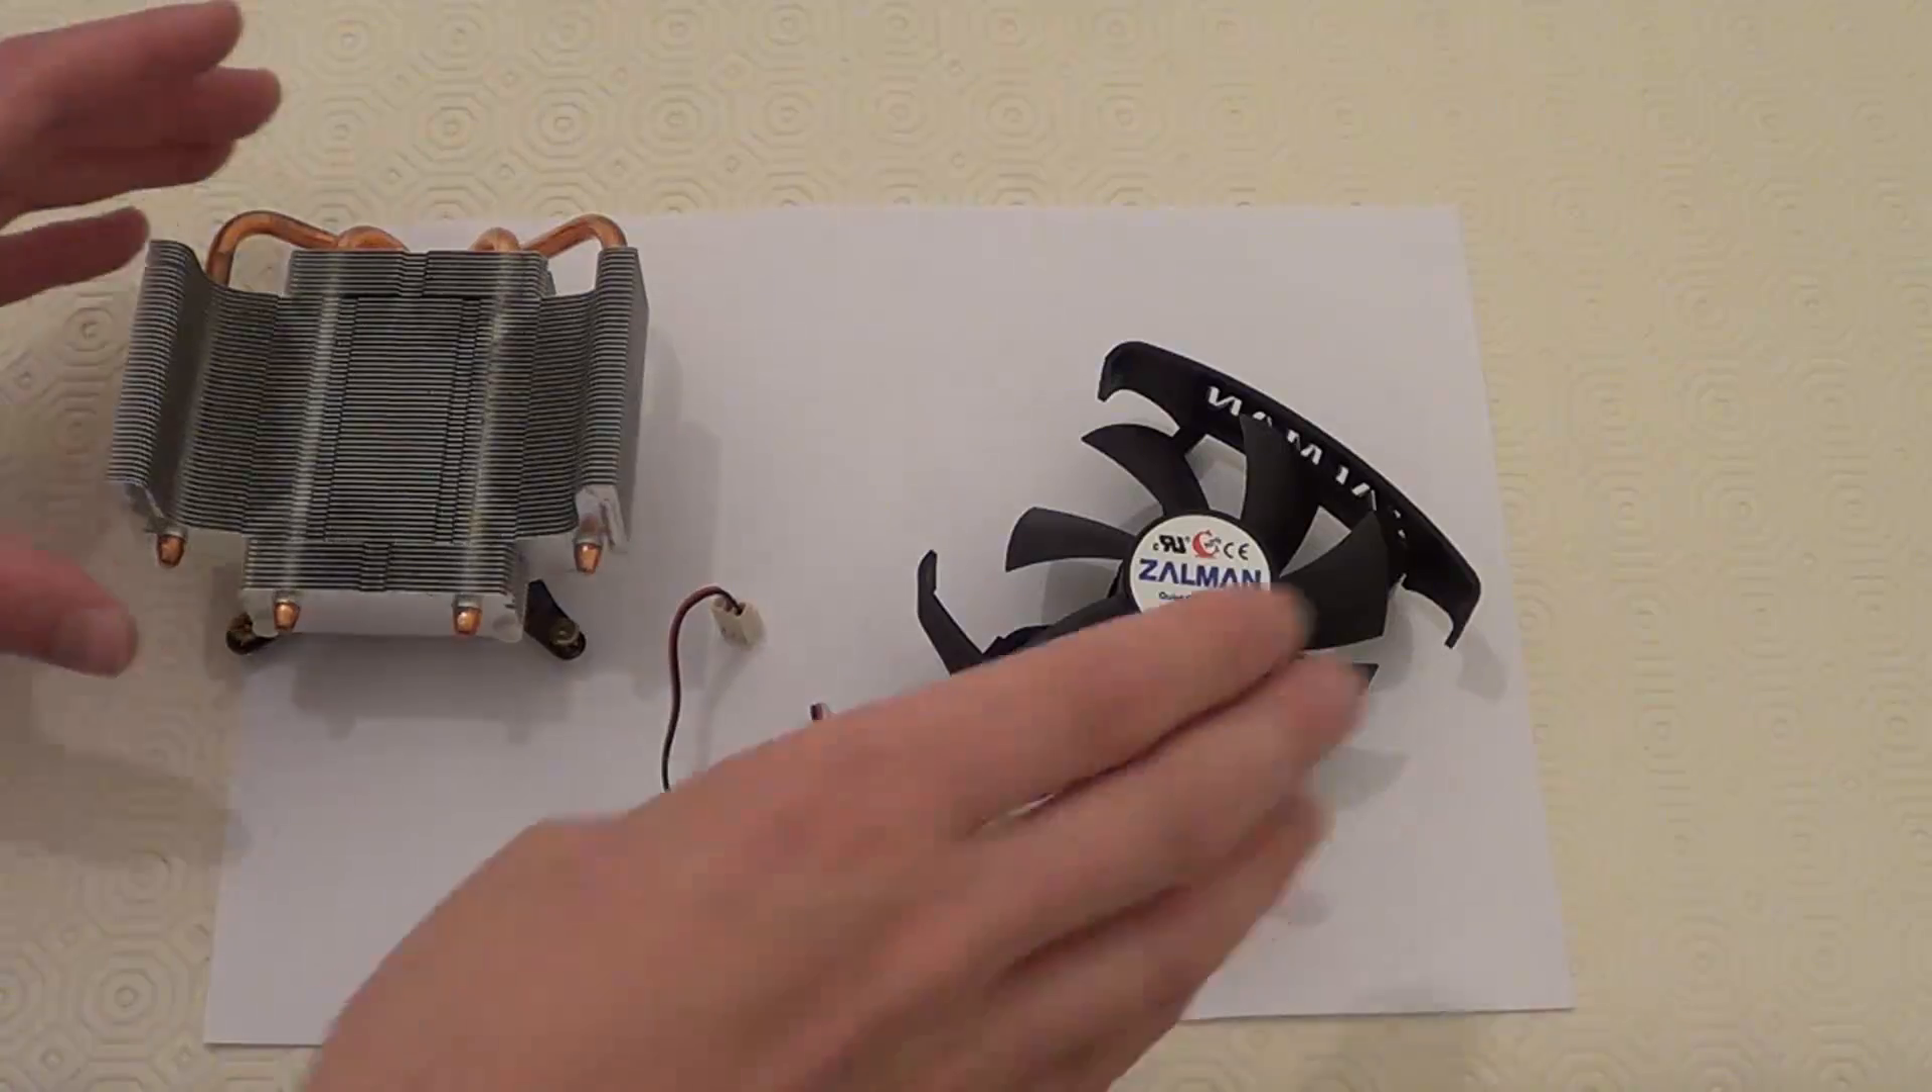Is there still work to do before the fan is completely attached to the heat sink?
Yes.